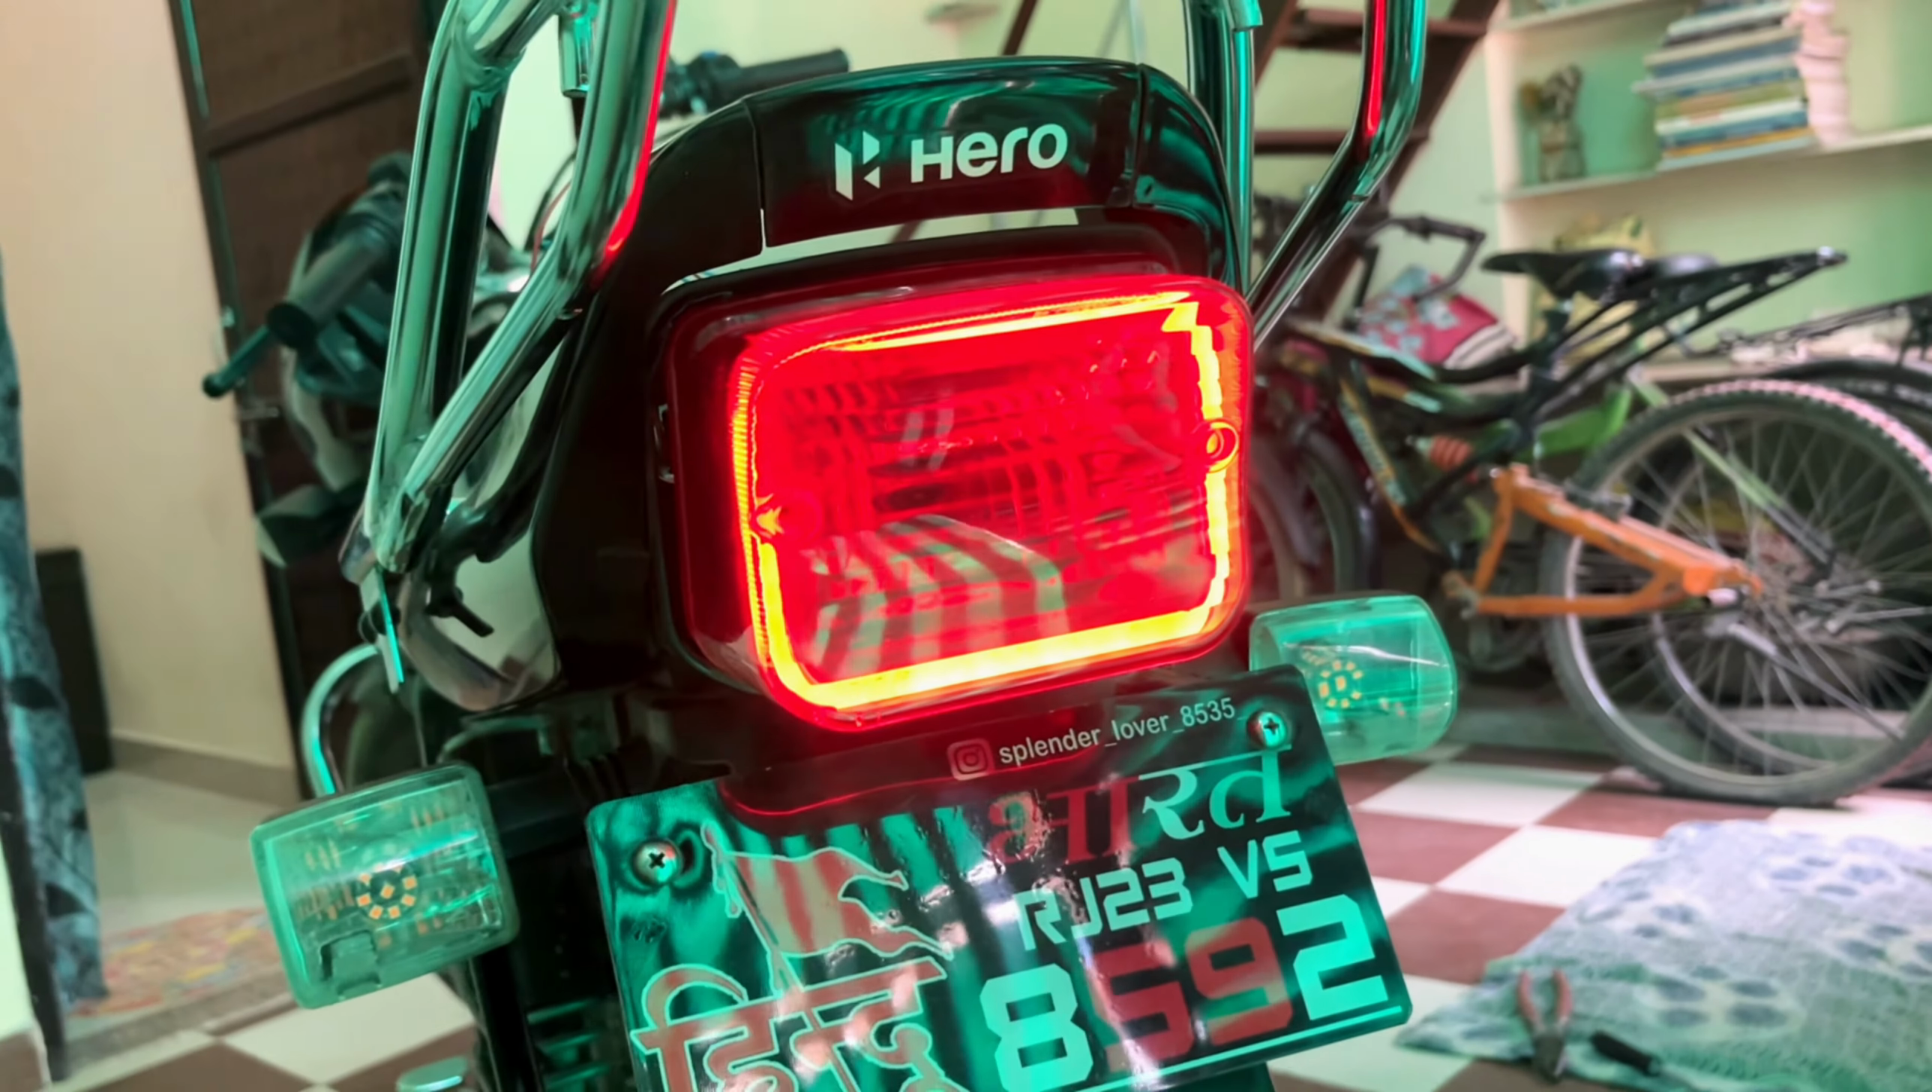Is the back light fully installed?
Yes.